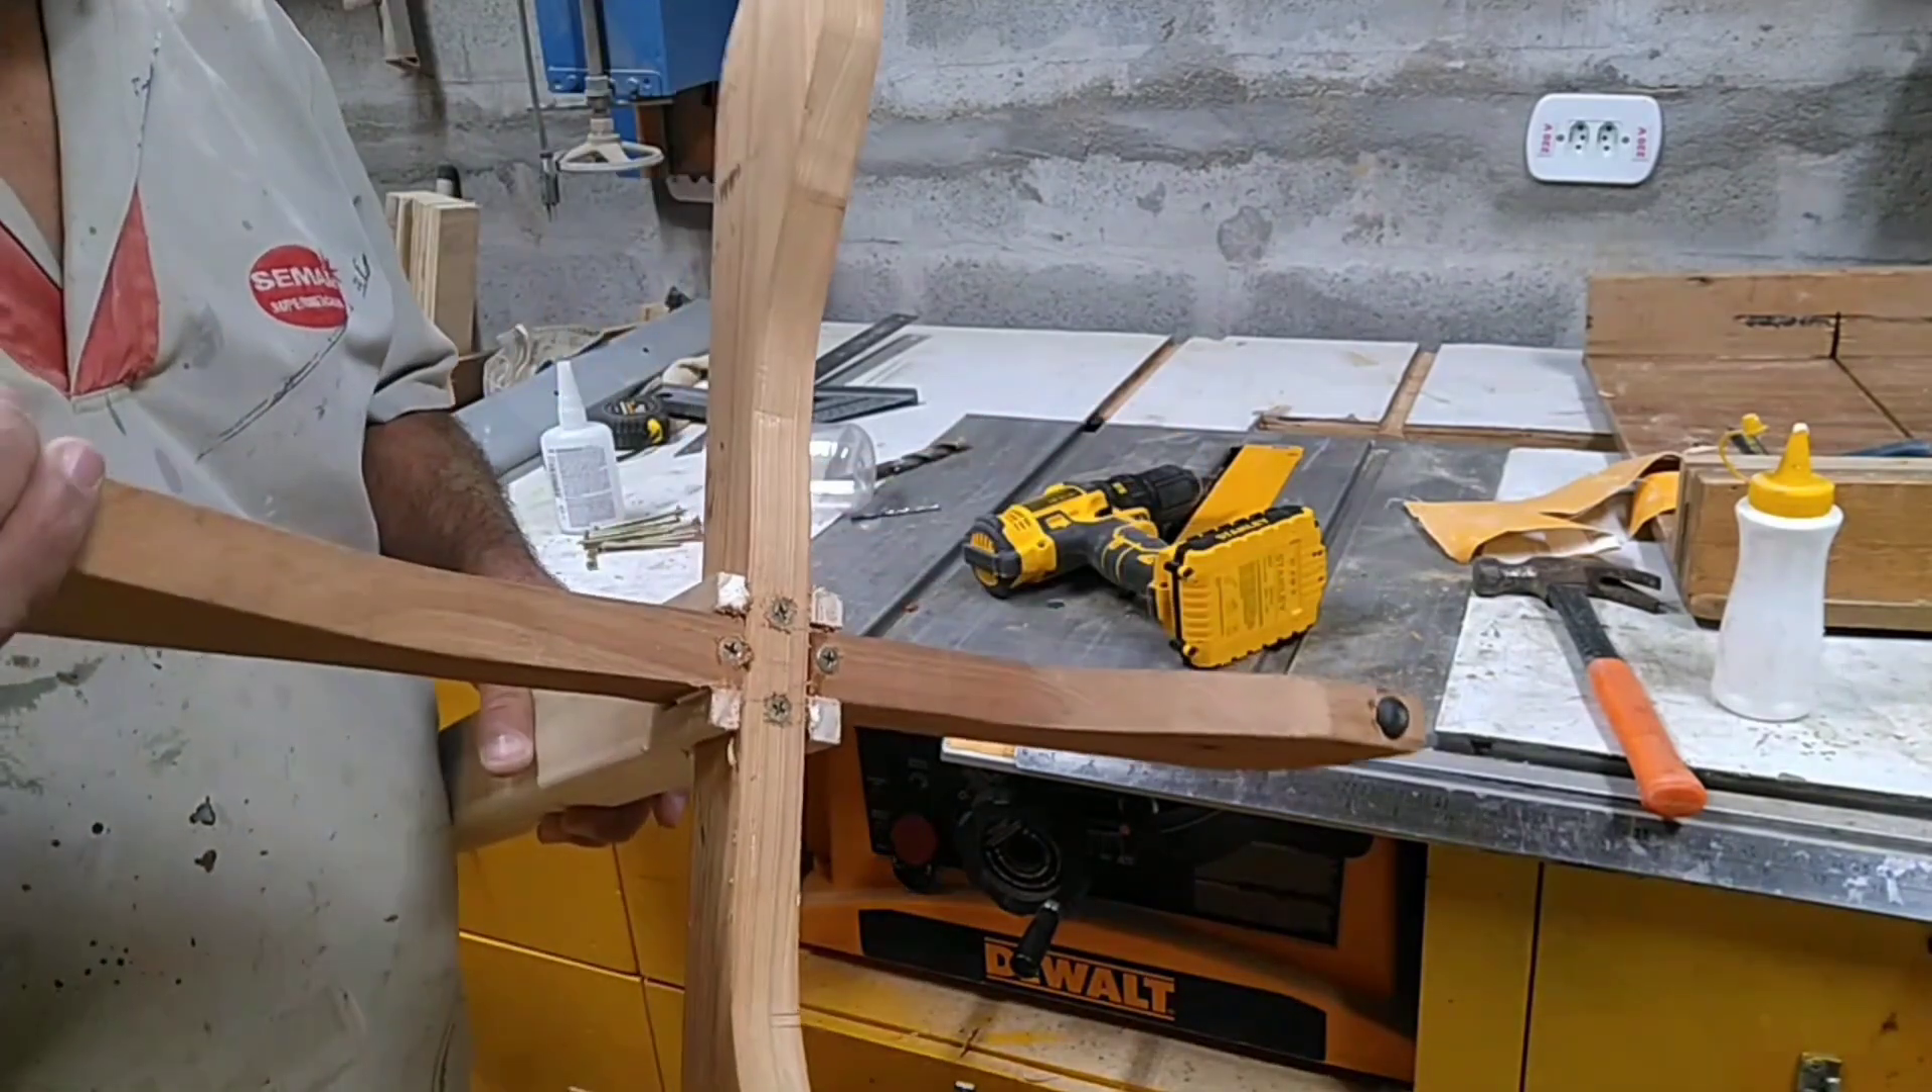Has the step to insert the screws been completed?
Yes.